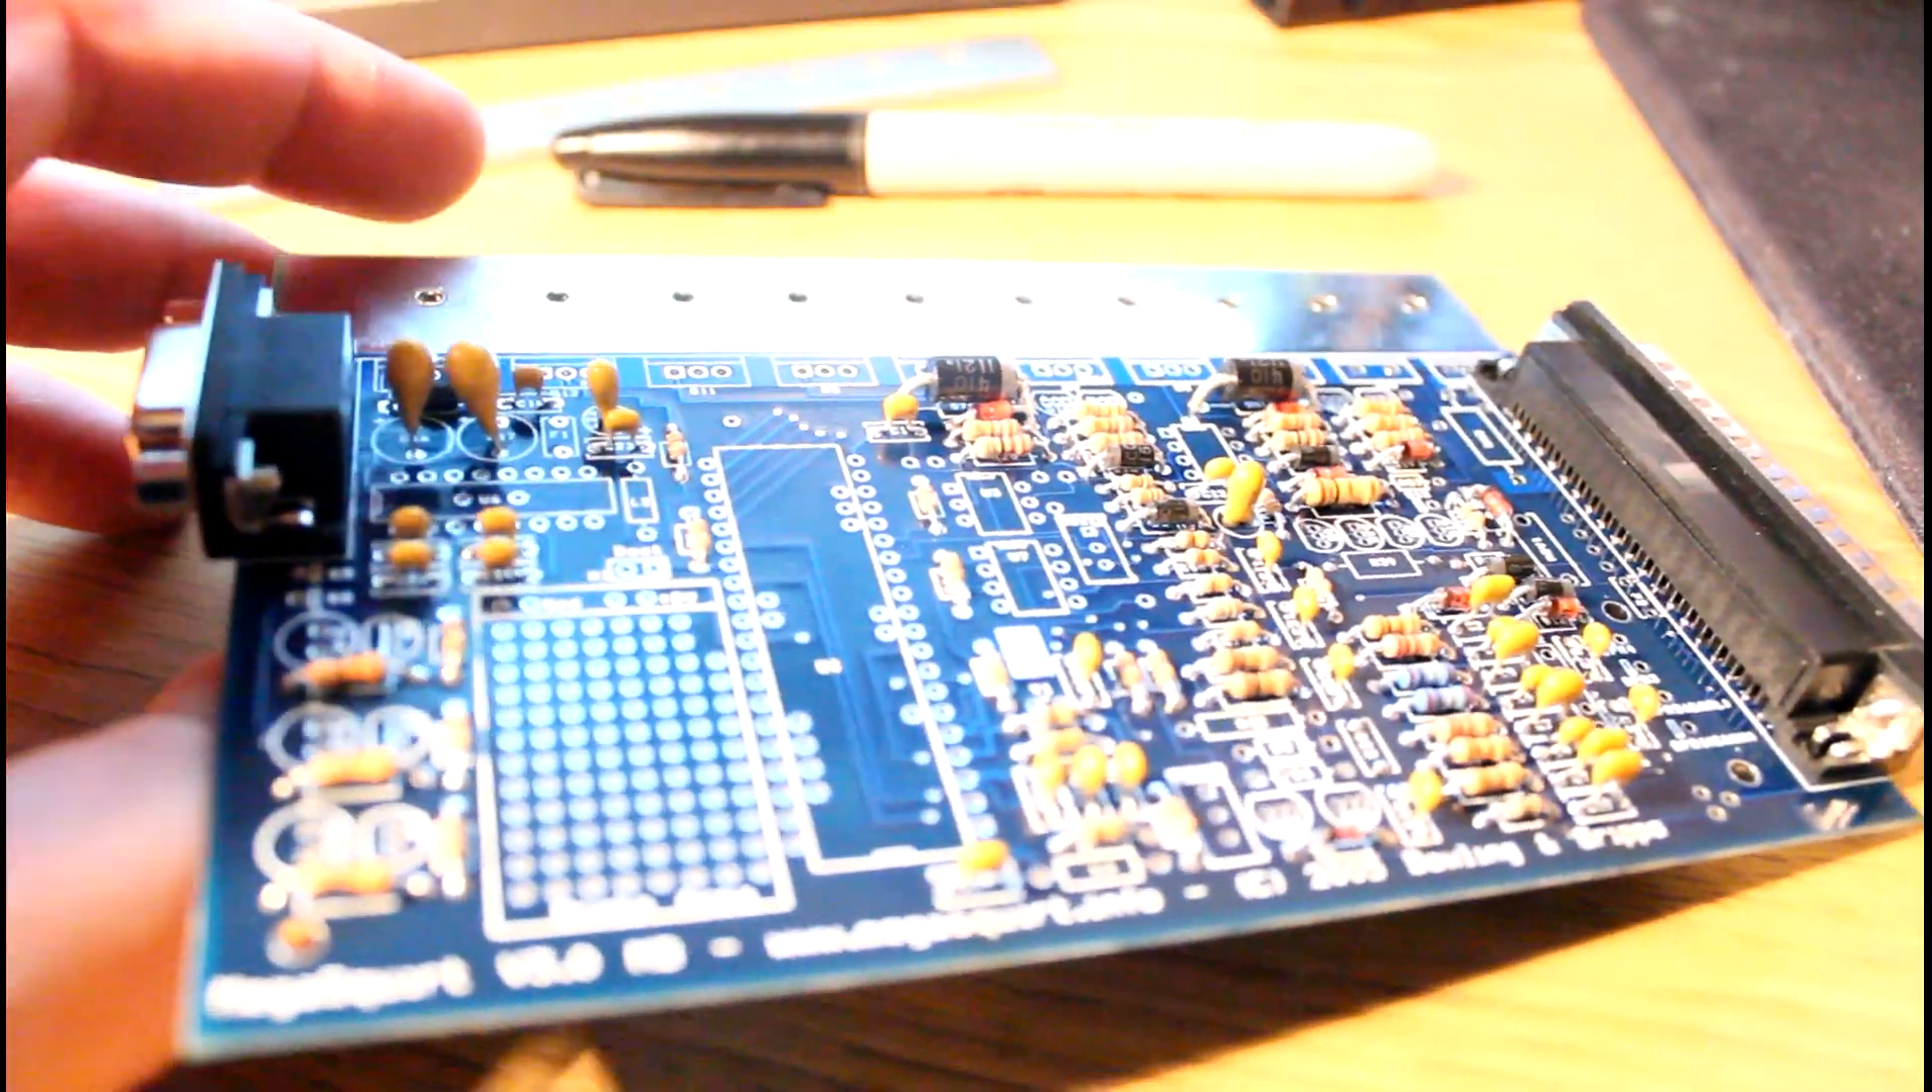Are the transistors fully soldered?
No.